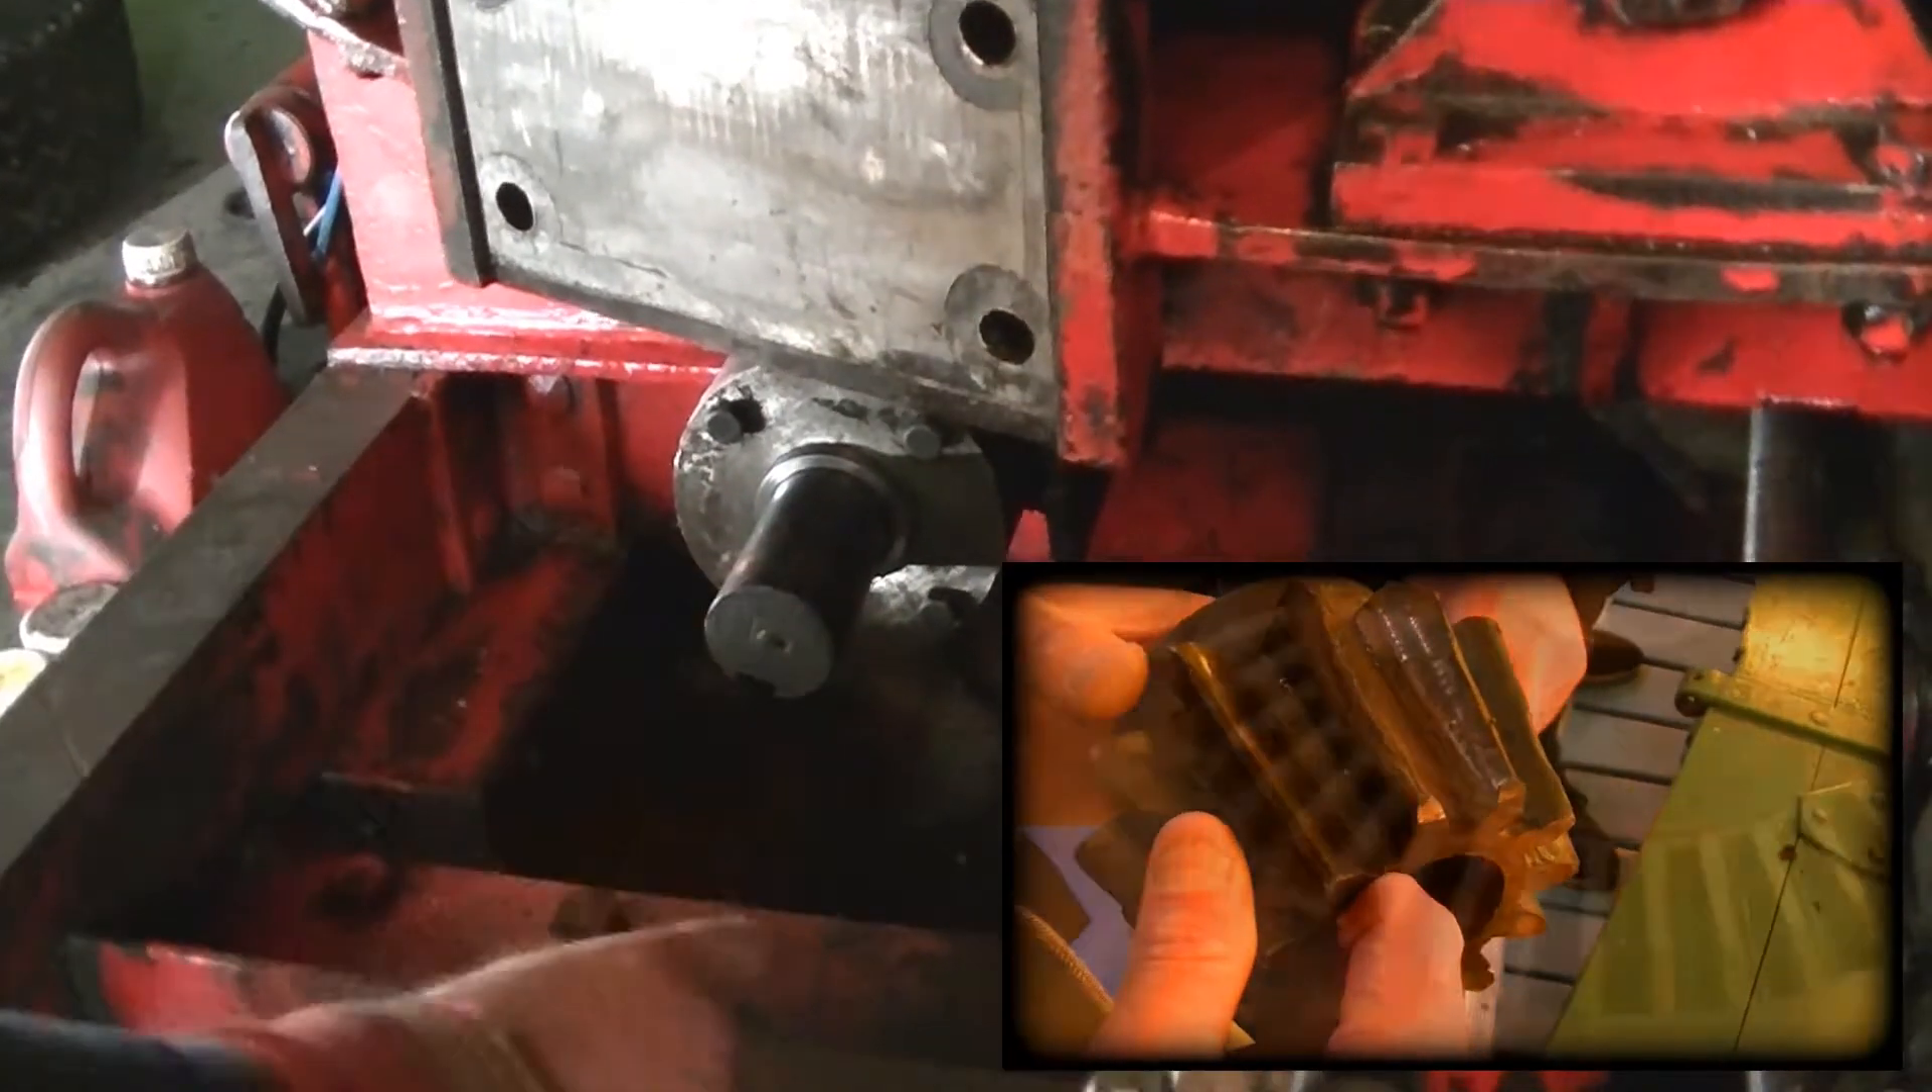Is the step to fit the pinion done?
No.